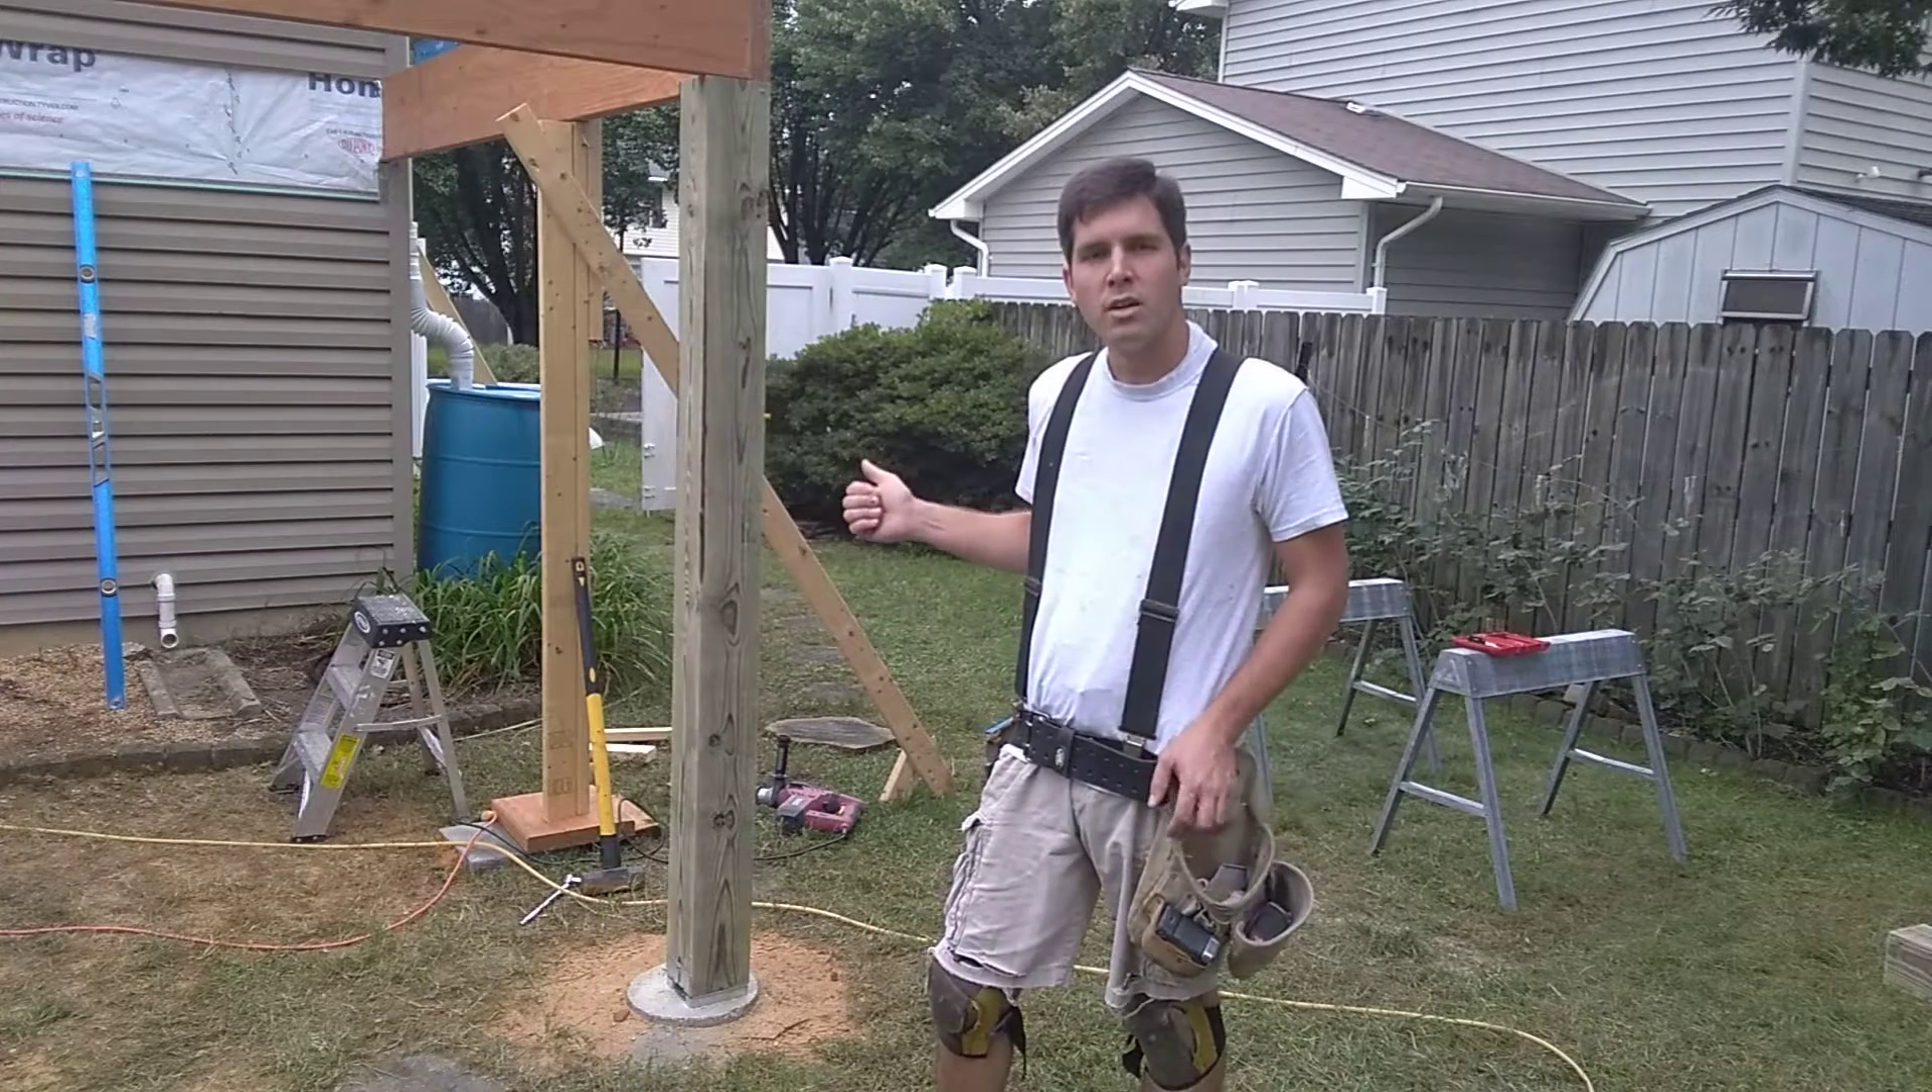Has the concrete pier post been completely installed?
Yes.